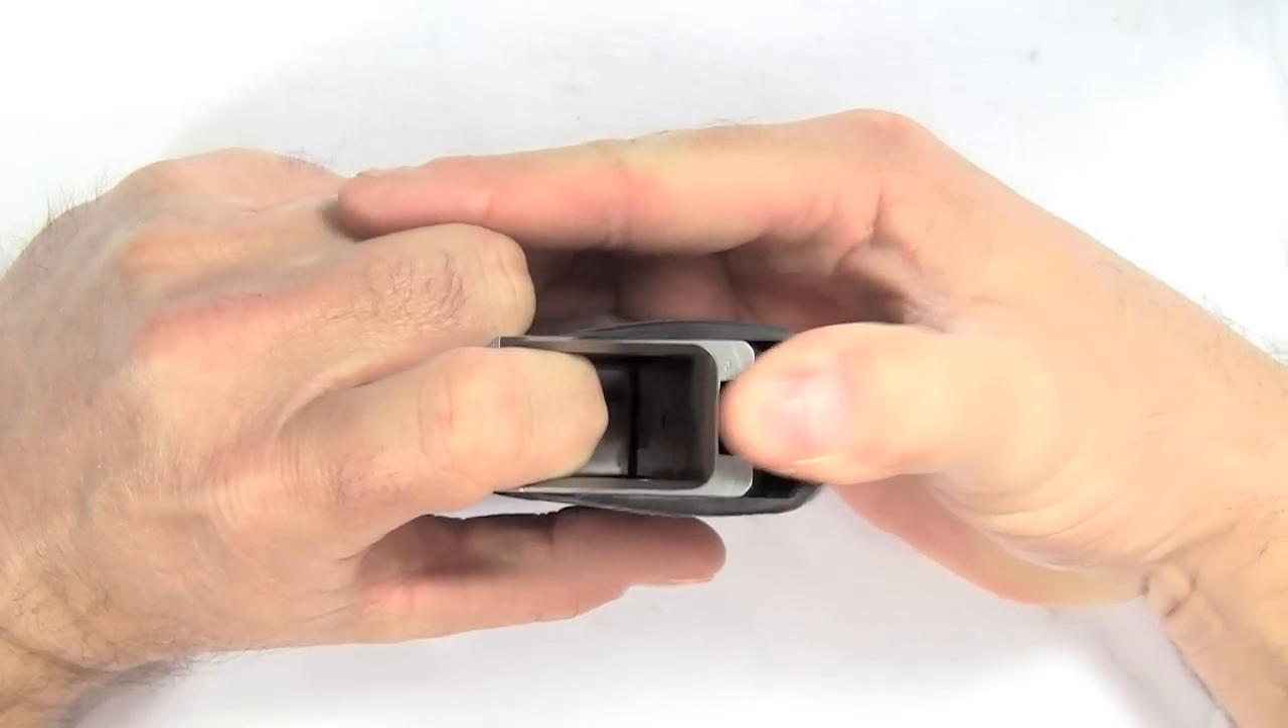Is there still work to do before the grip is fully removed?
Yes.